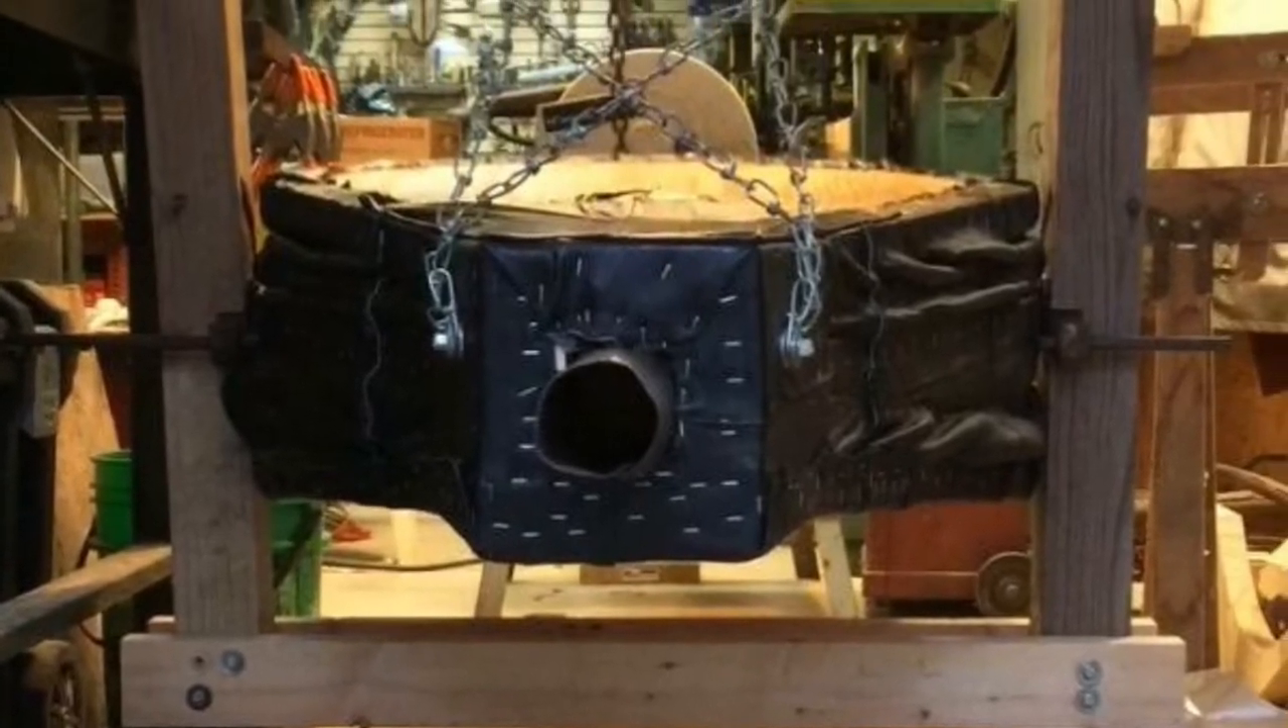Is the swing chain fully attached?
Yes.